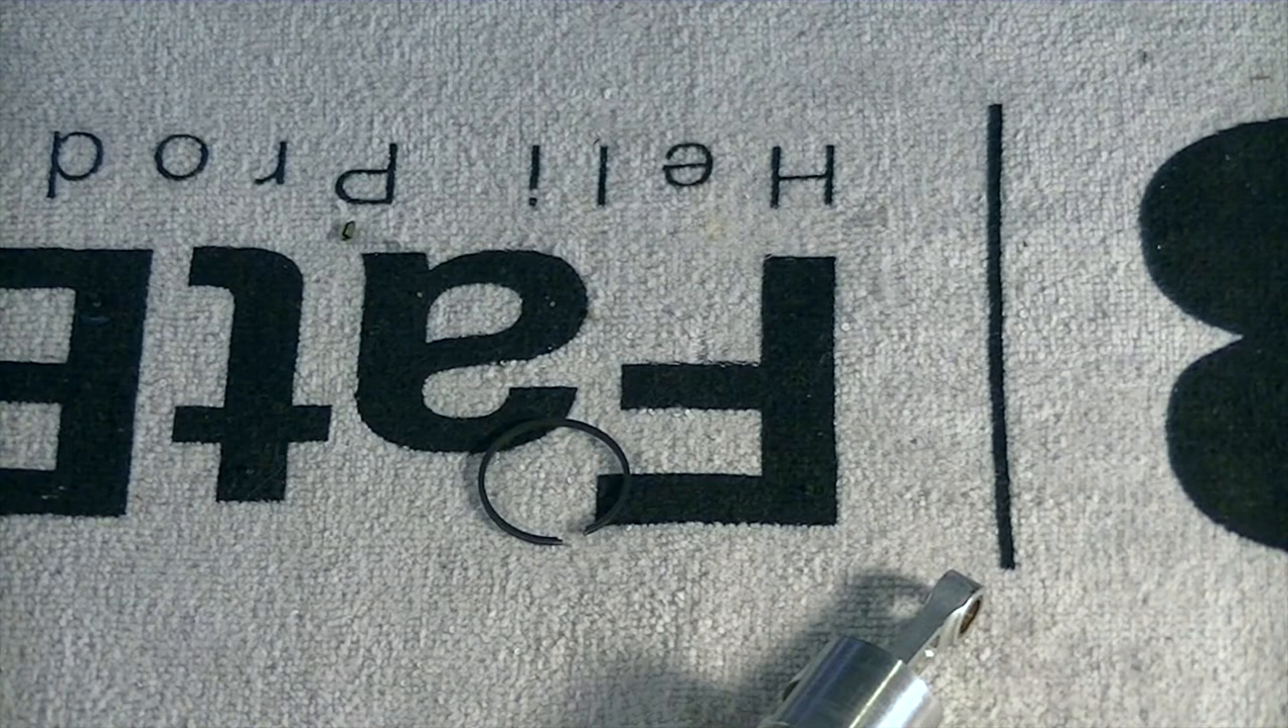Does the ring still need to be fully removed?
No.